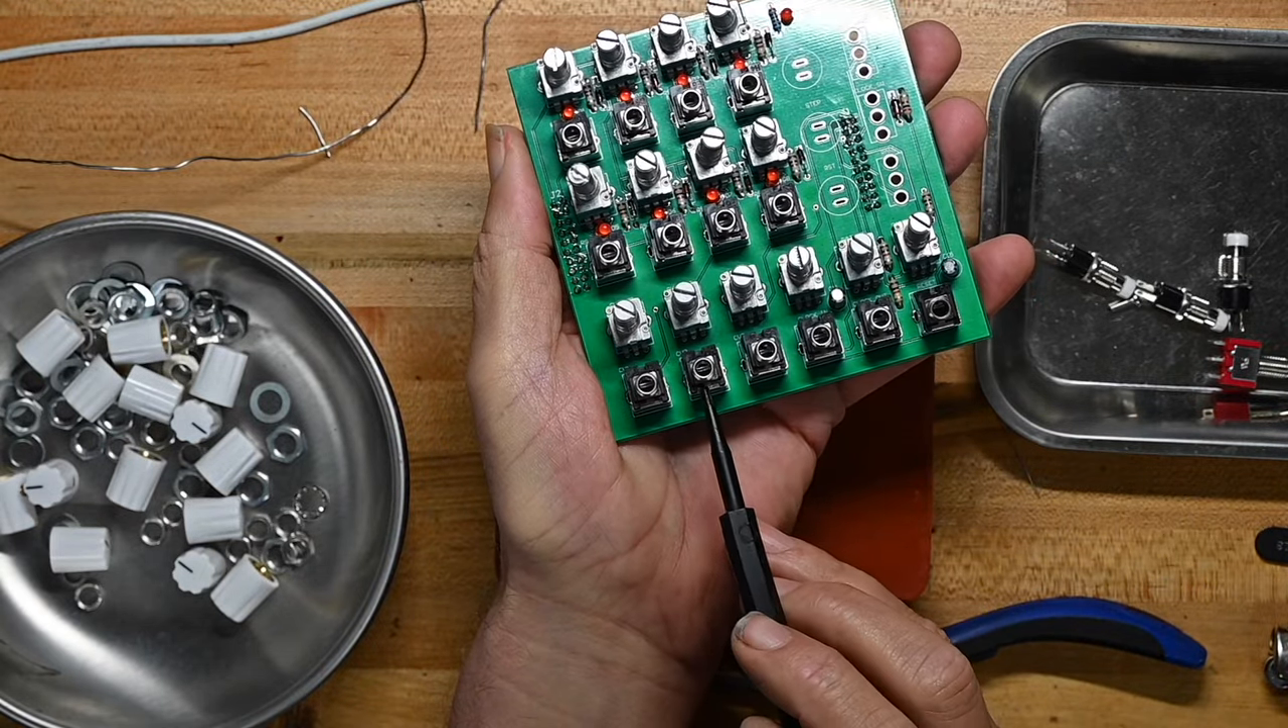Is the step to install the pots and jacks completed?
Yes.